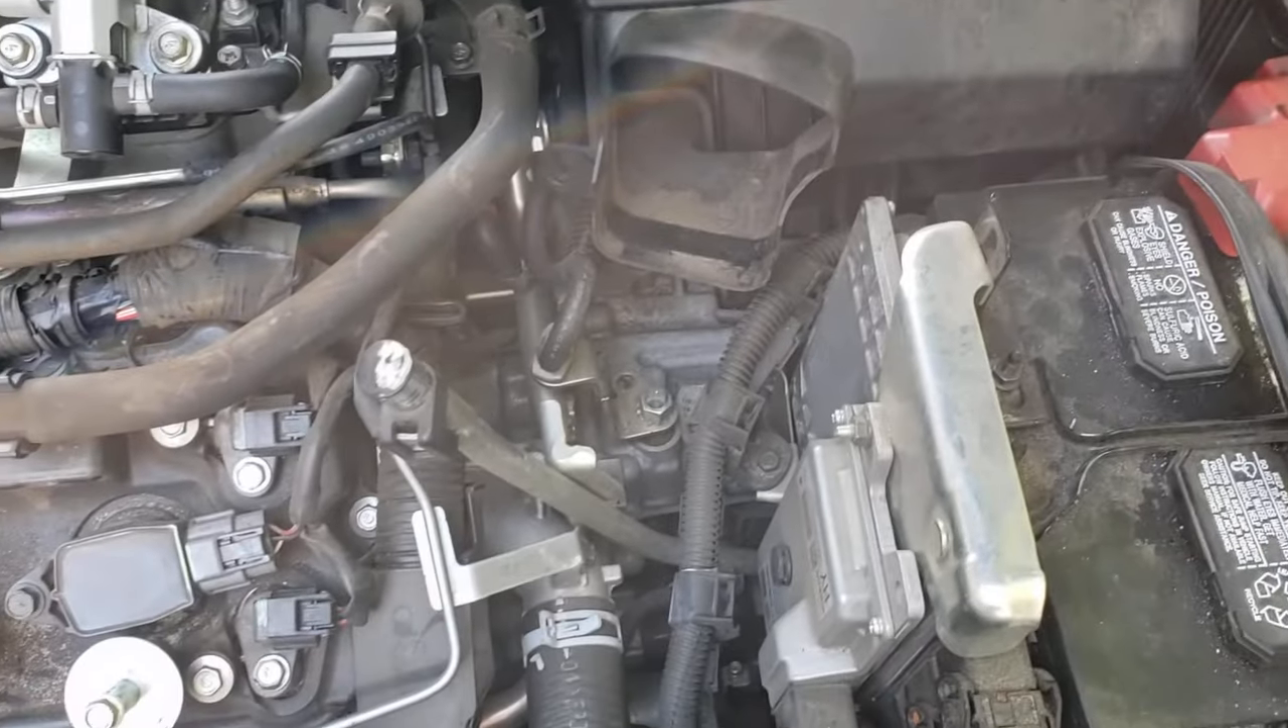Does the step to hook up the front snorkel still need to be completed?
Yes.